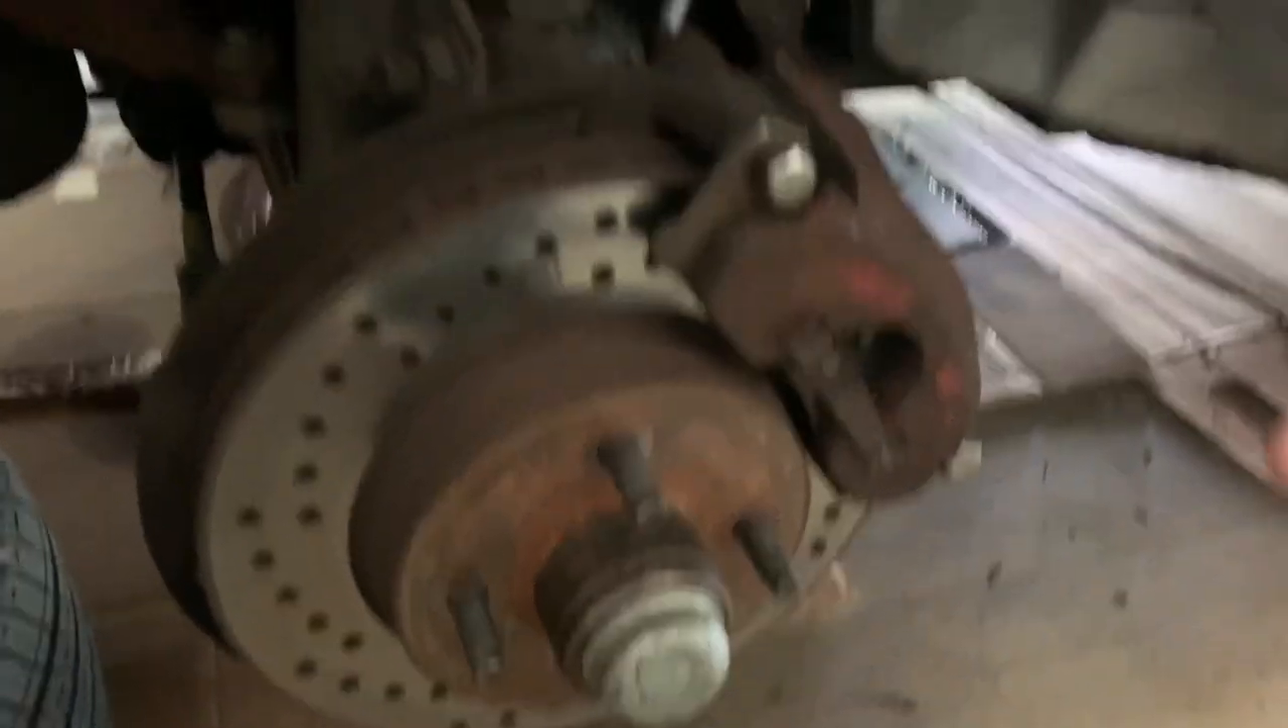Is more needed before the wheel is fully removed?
No.